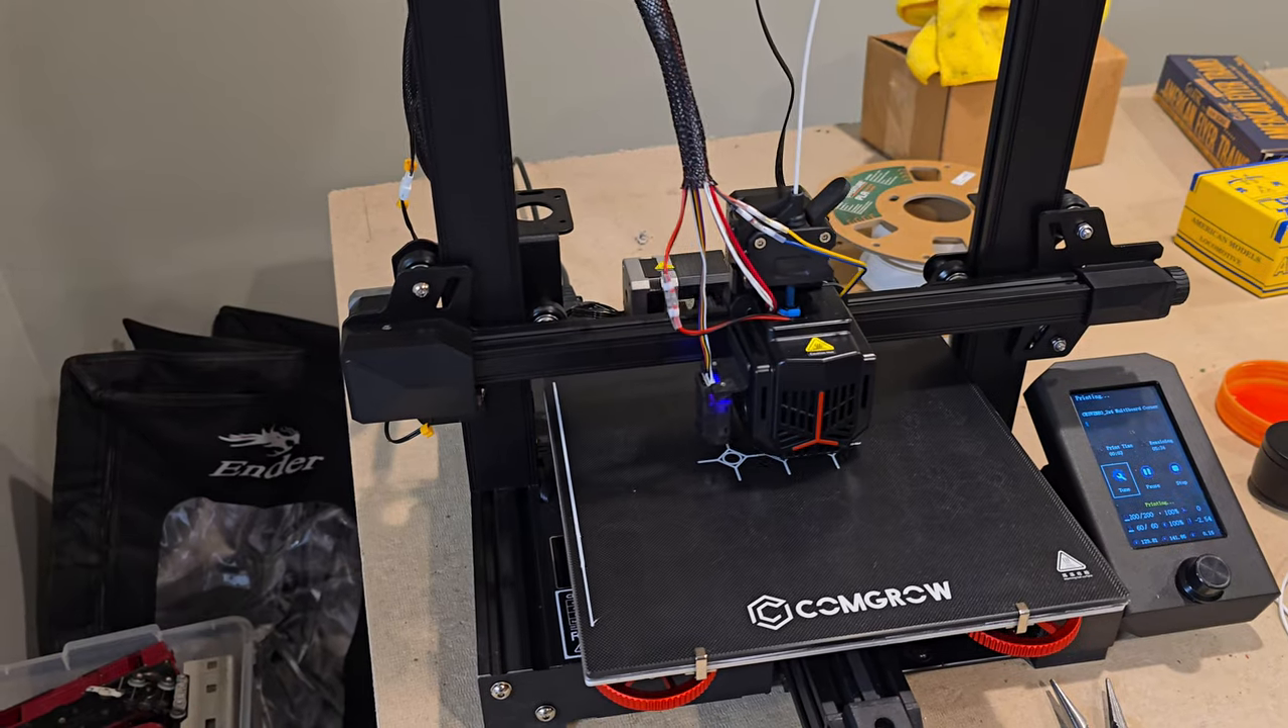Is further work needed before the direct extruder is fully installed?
No.